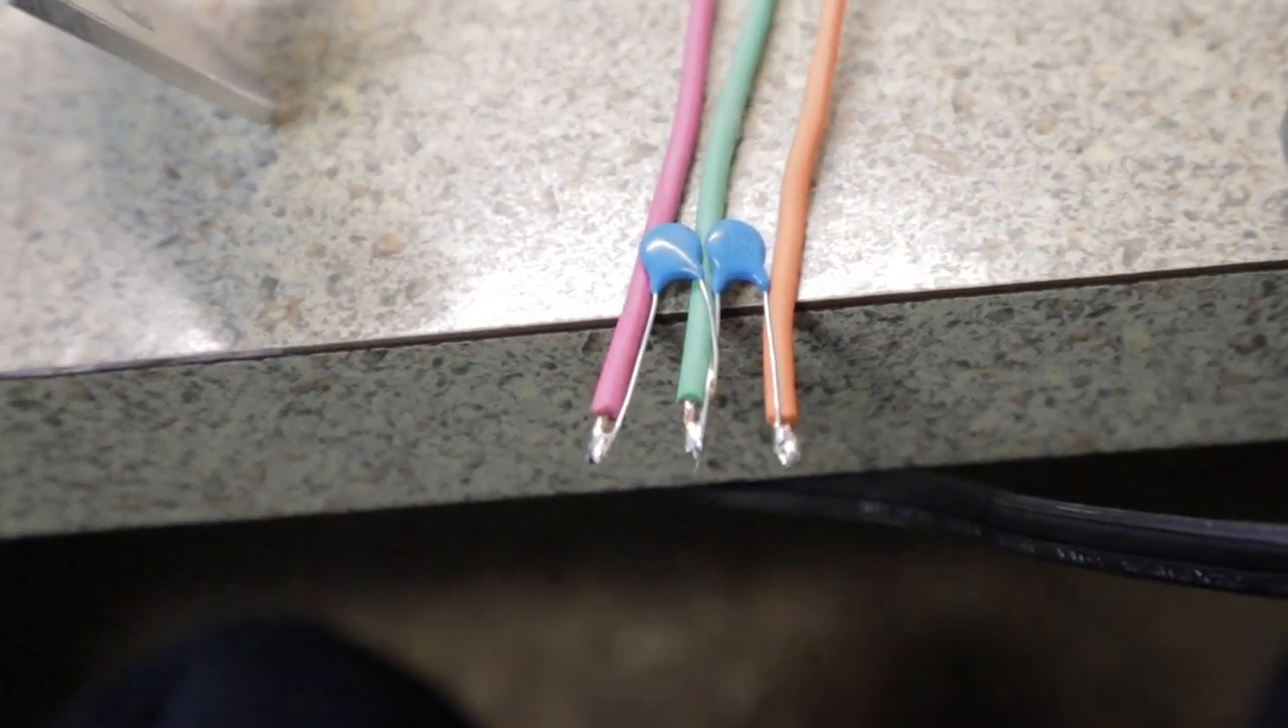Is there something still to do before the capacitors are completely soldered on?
No.